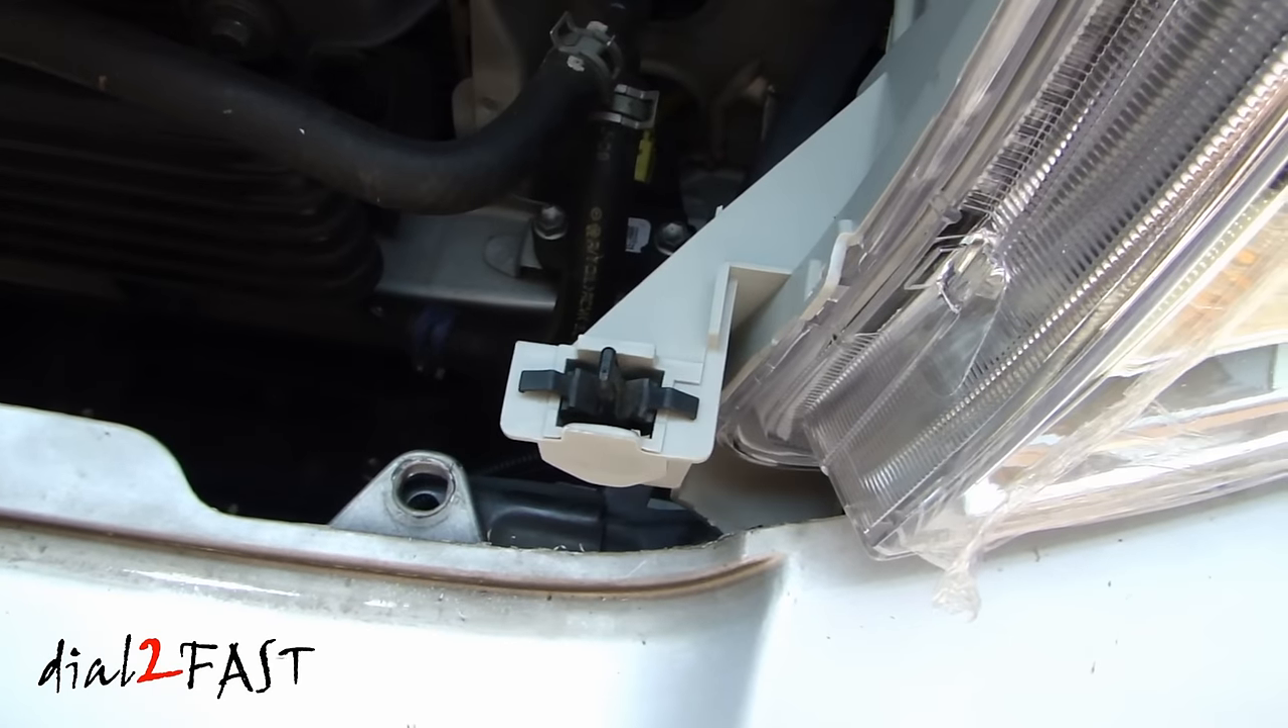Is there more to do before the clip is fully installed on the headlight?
No.